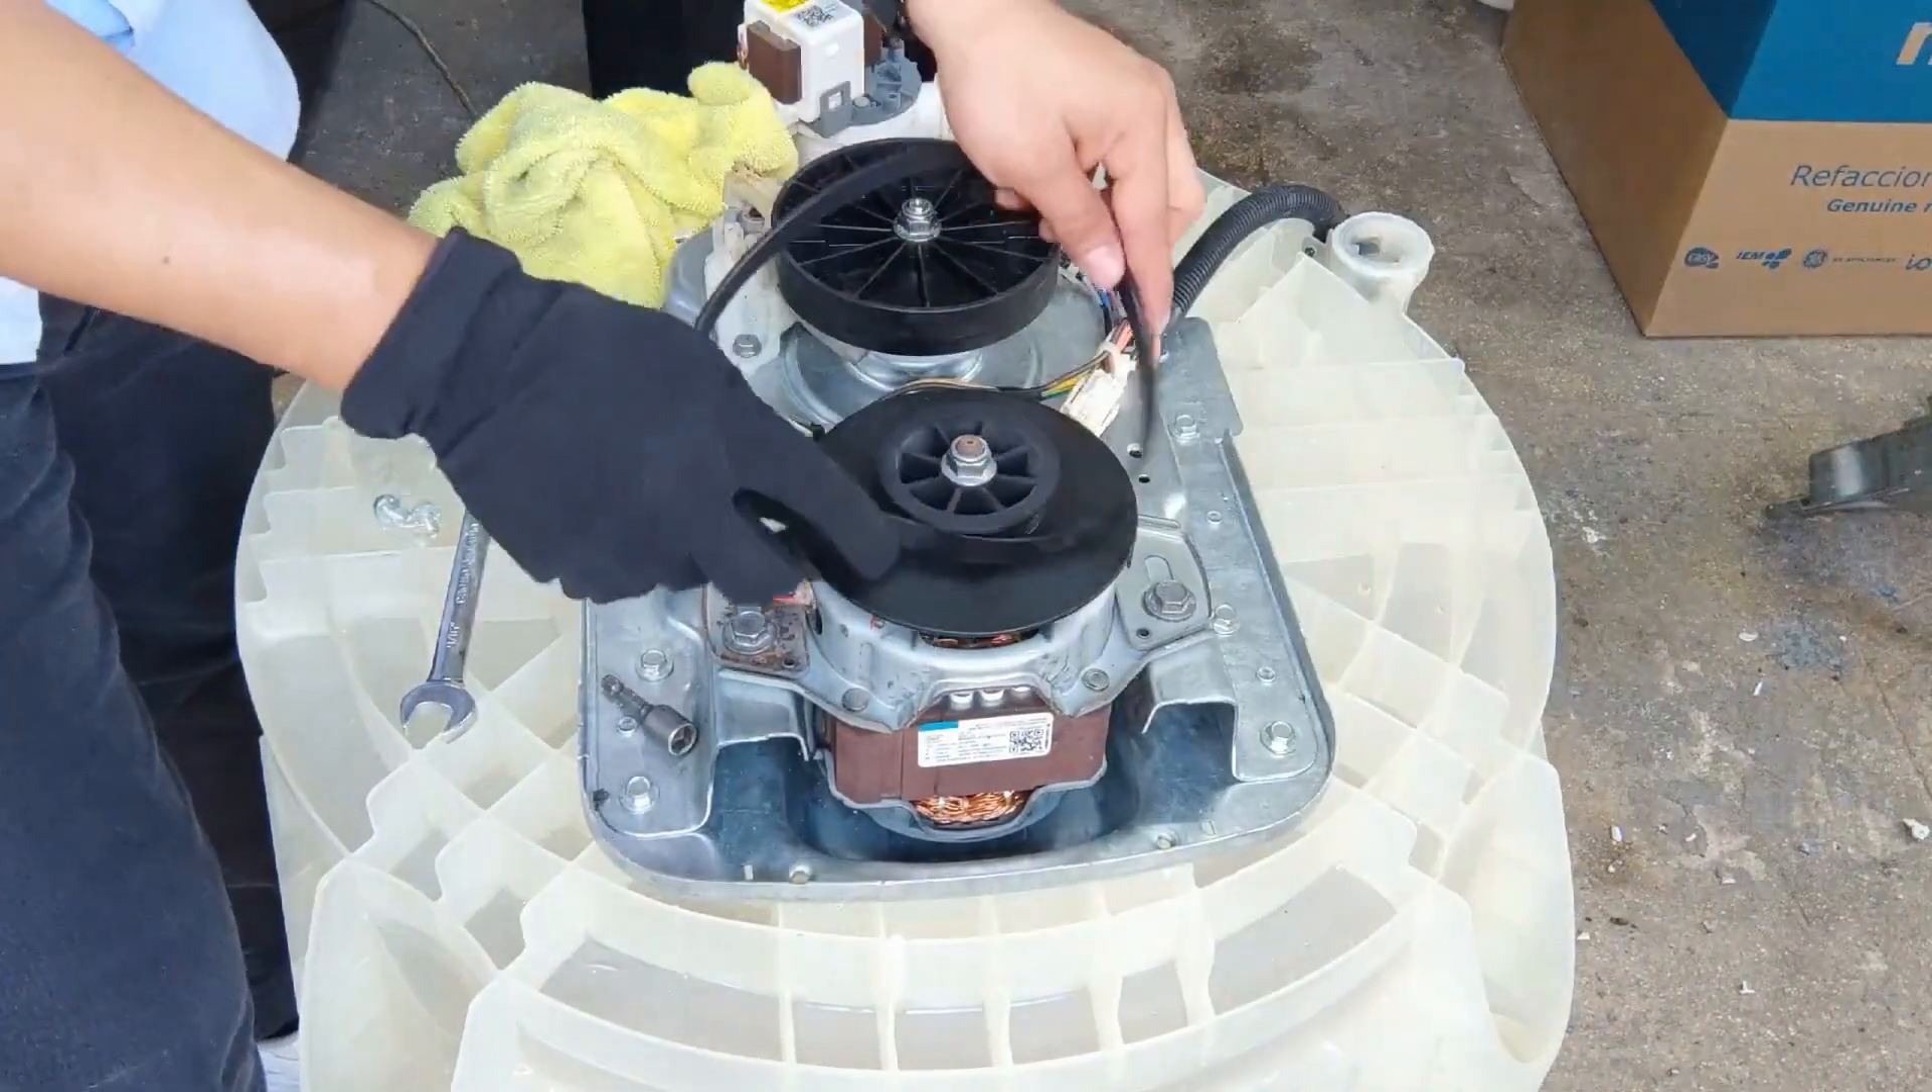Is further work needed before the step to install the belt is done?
Yes.